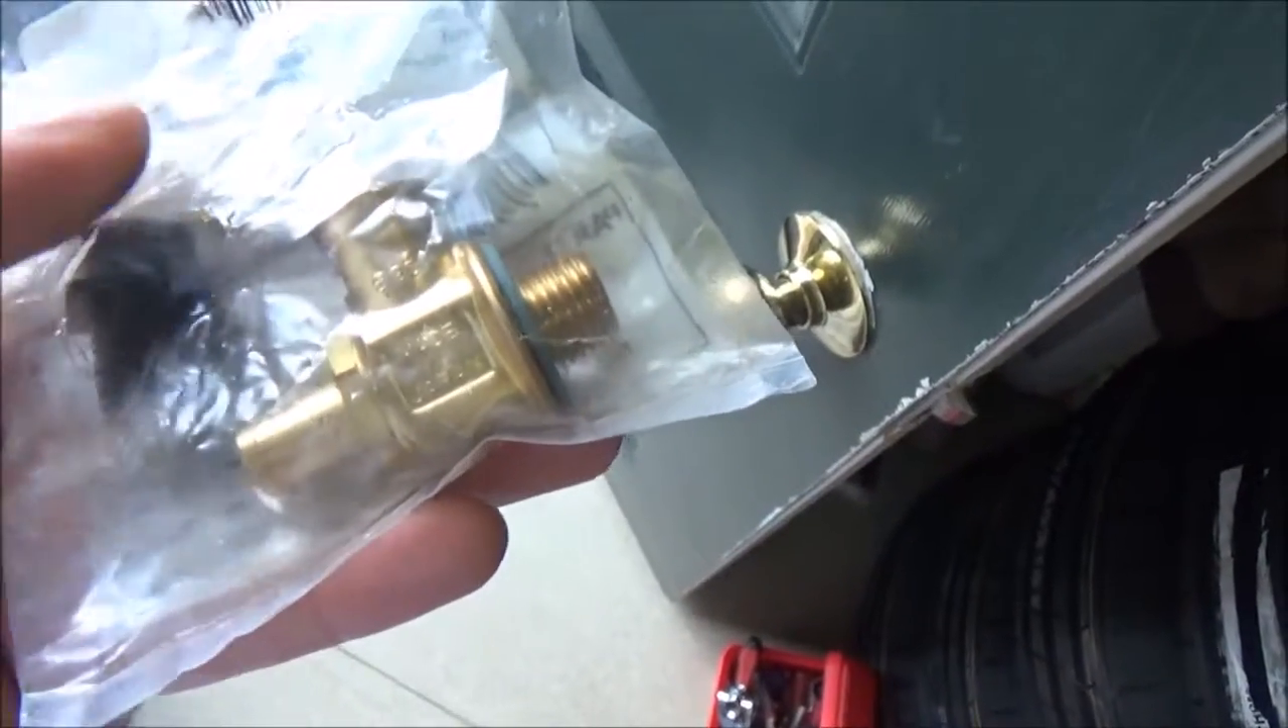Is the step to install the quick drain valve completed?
No.